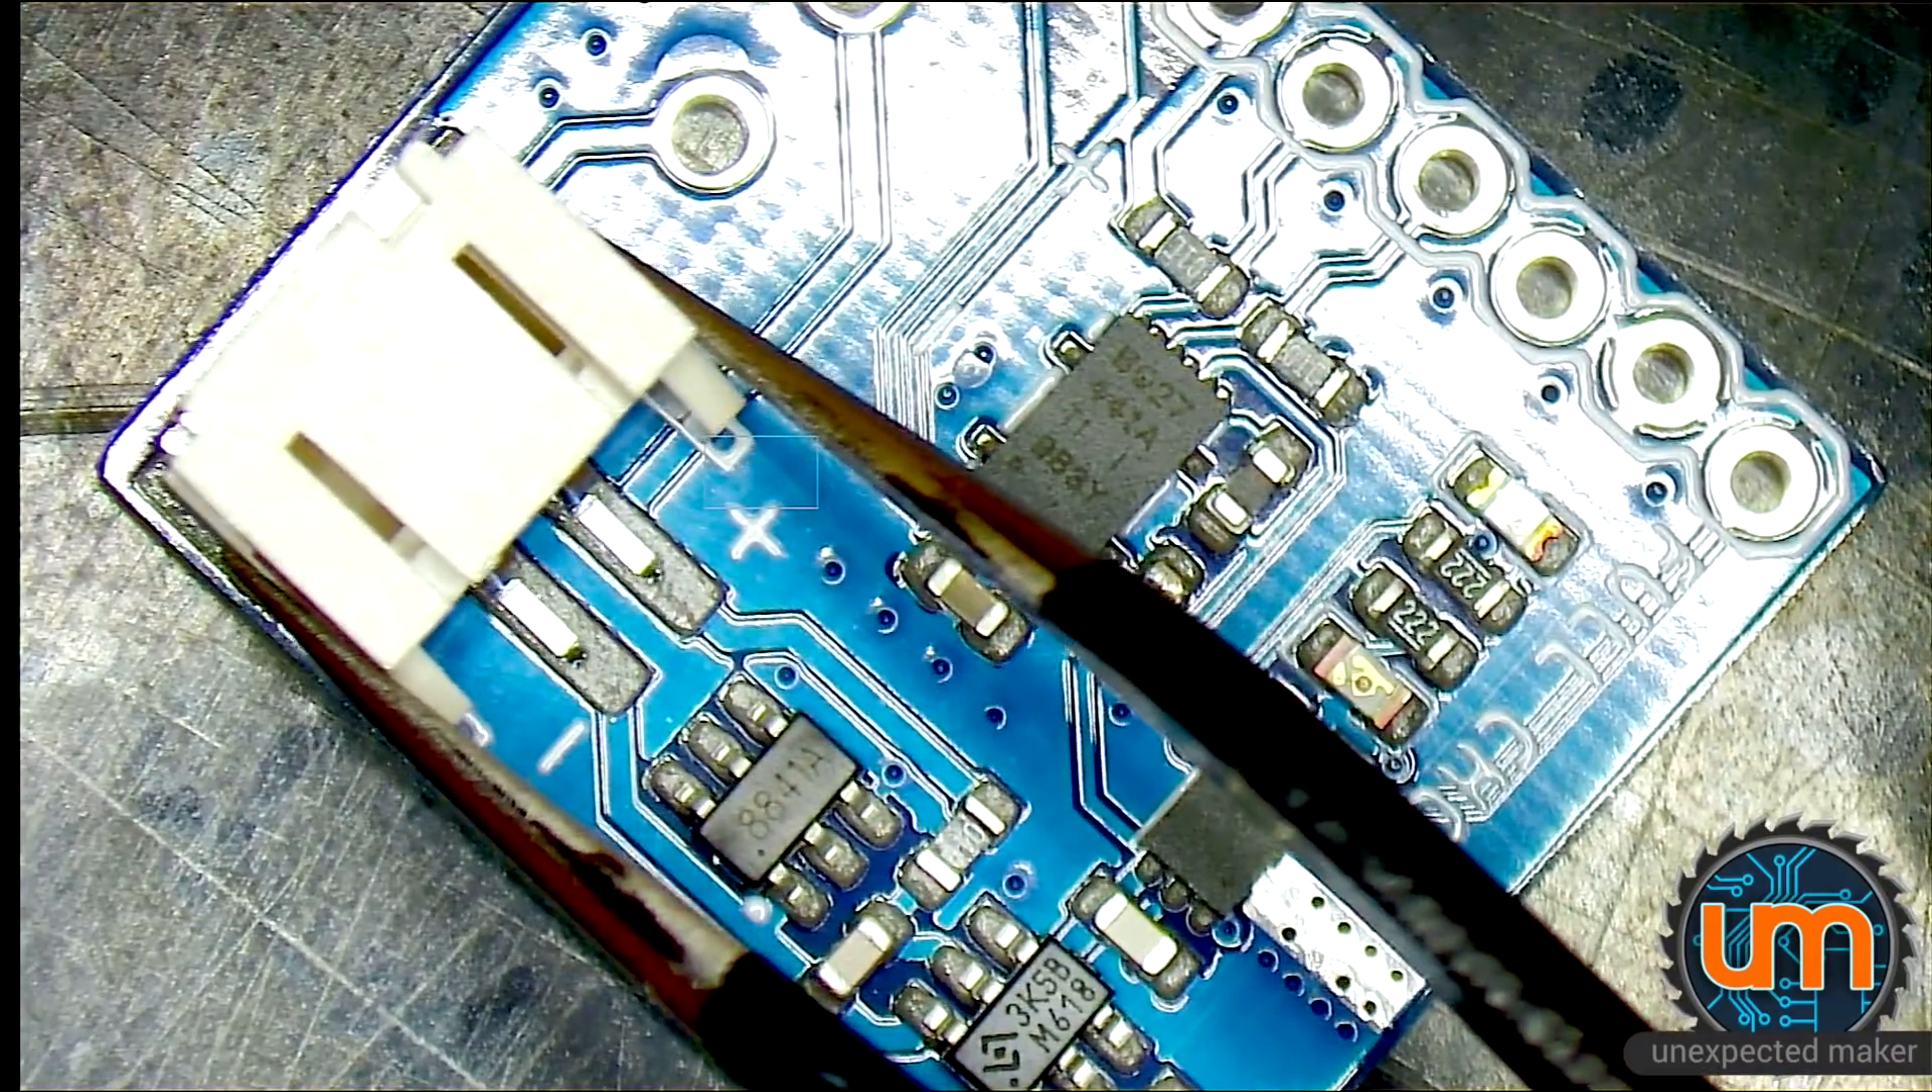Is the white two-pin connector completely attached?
No.